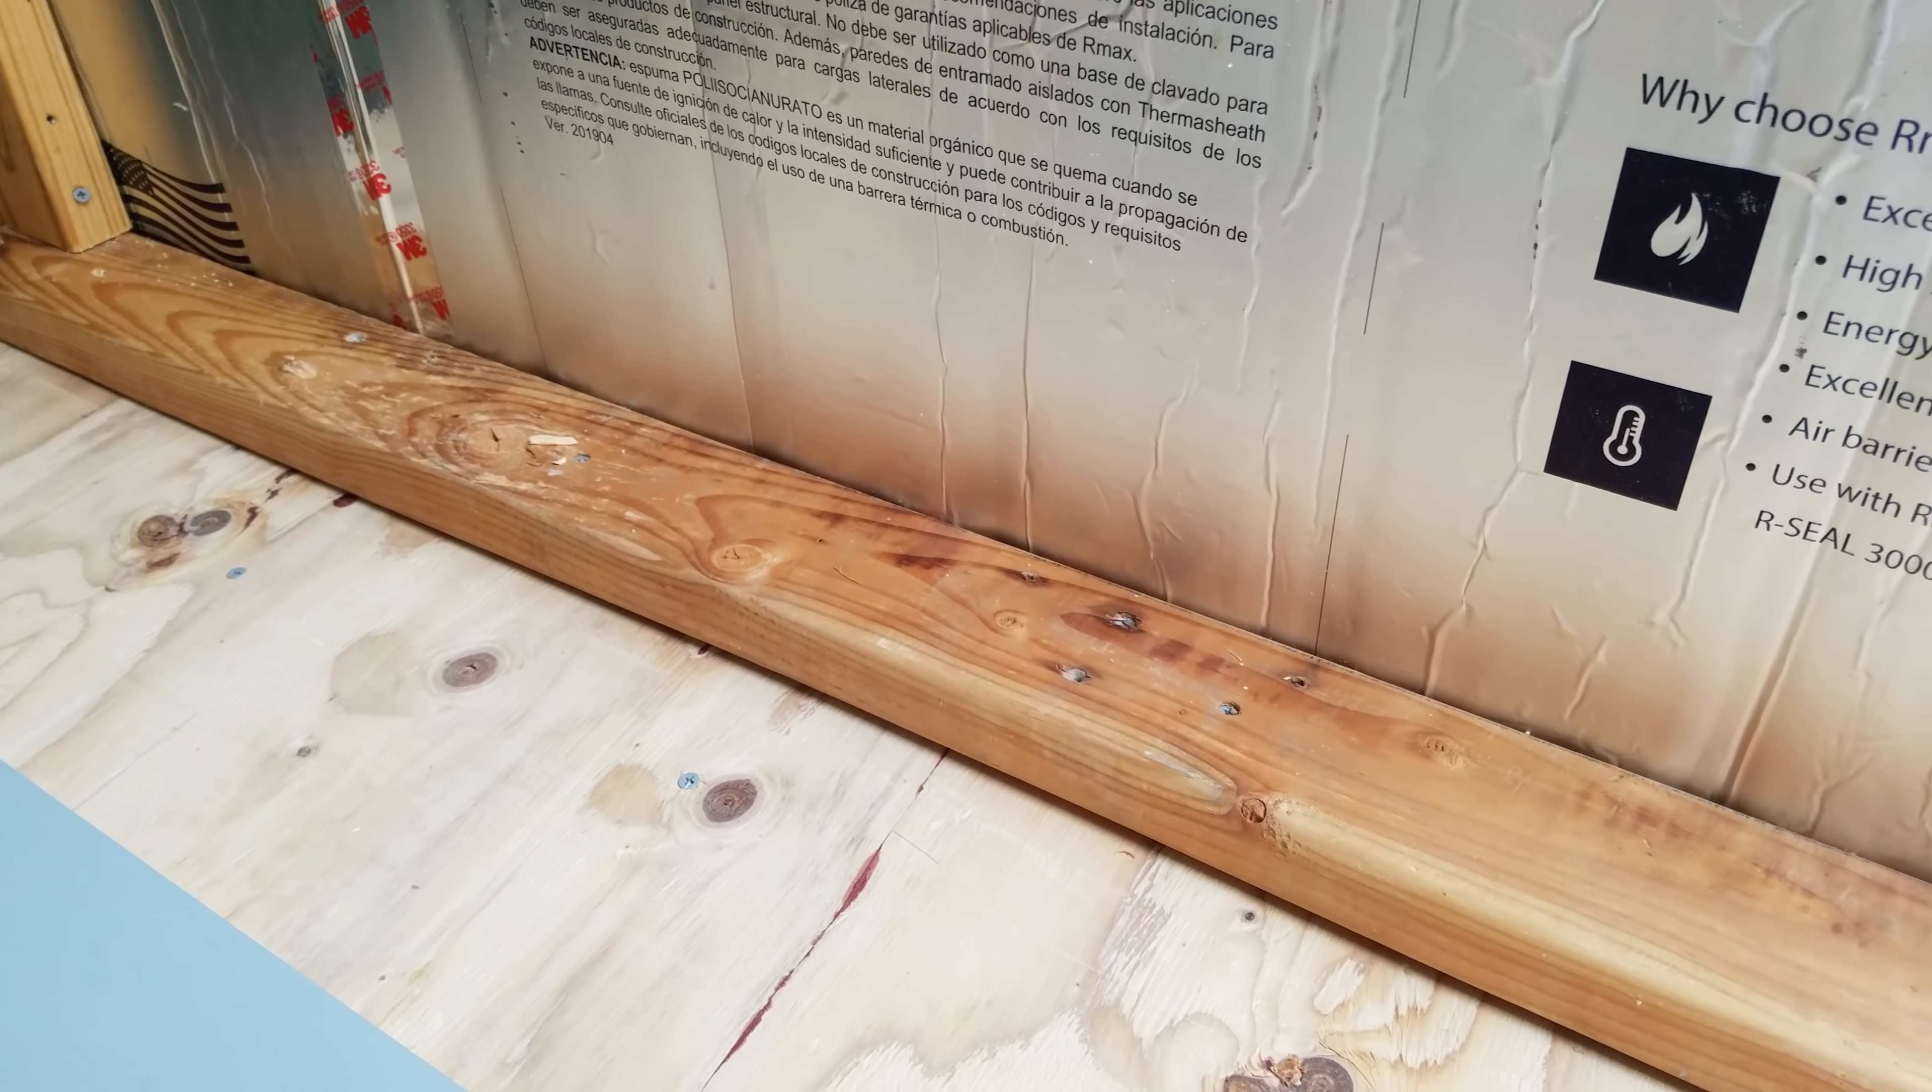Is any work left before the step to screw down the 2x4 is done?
No.